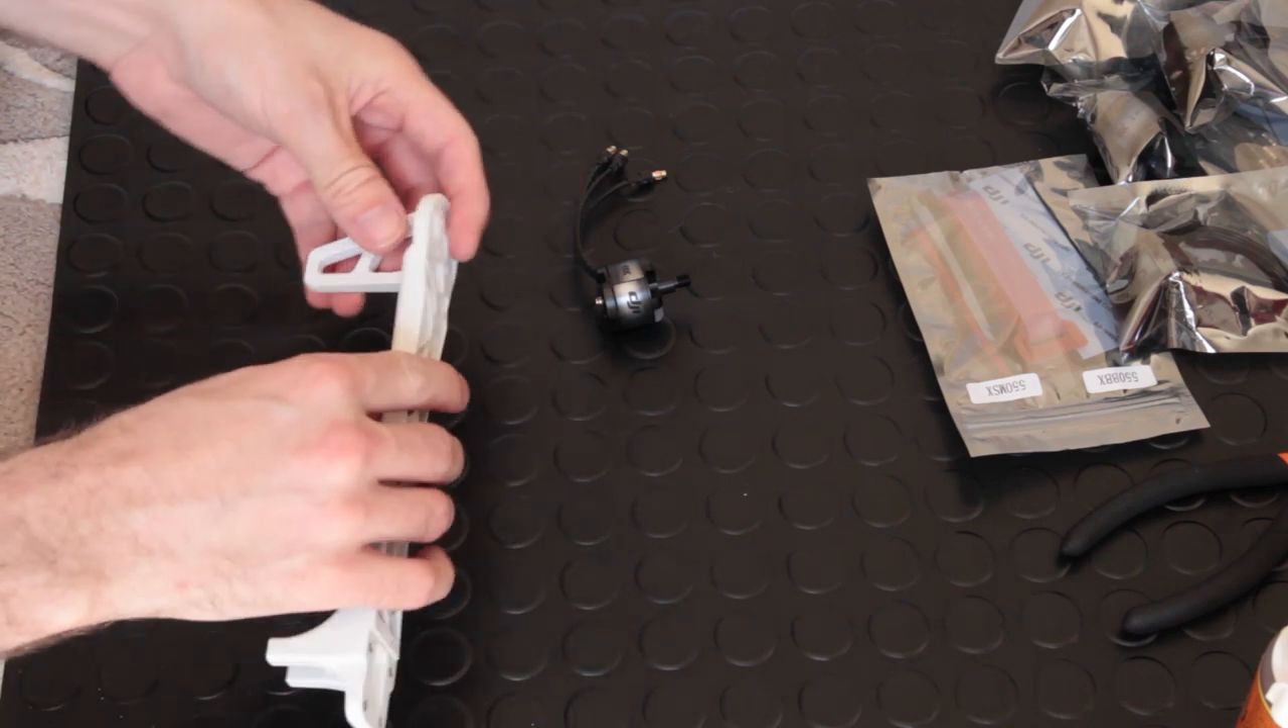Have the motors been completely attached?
No.